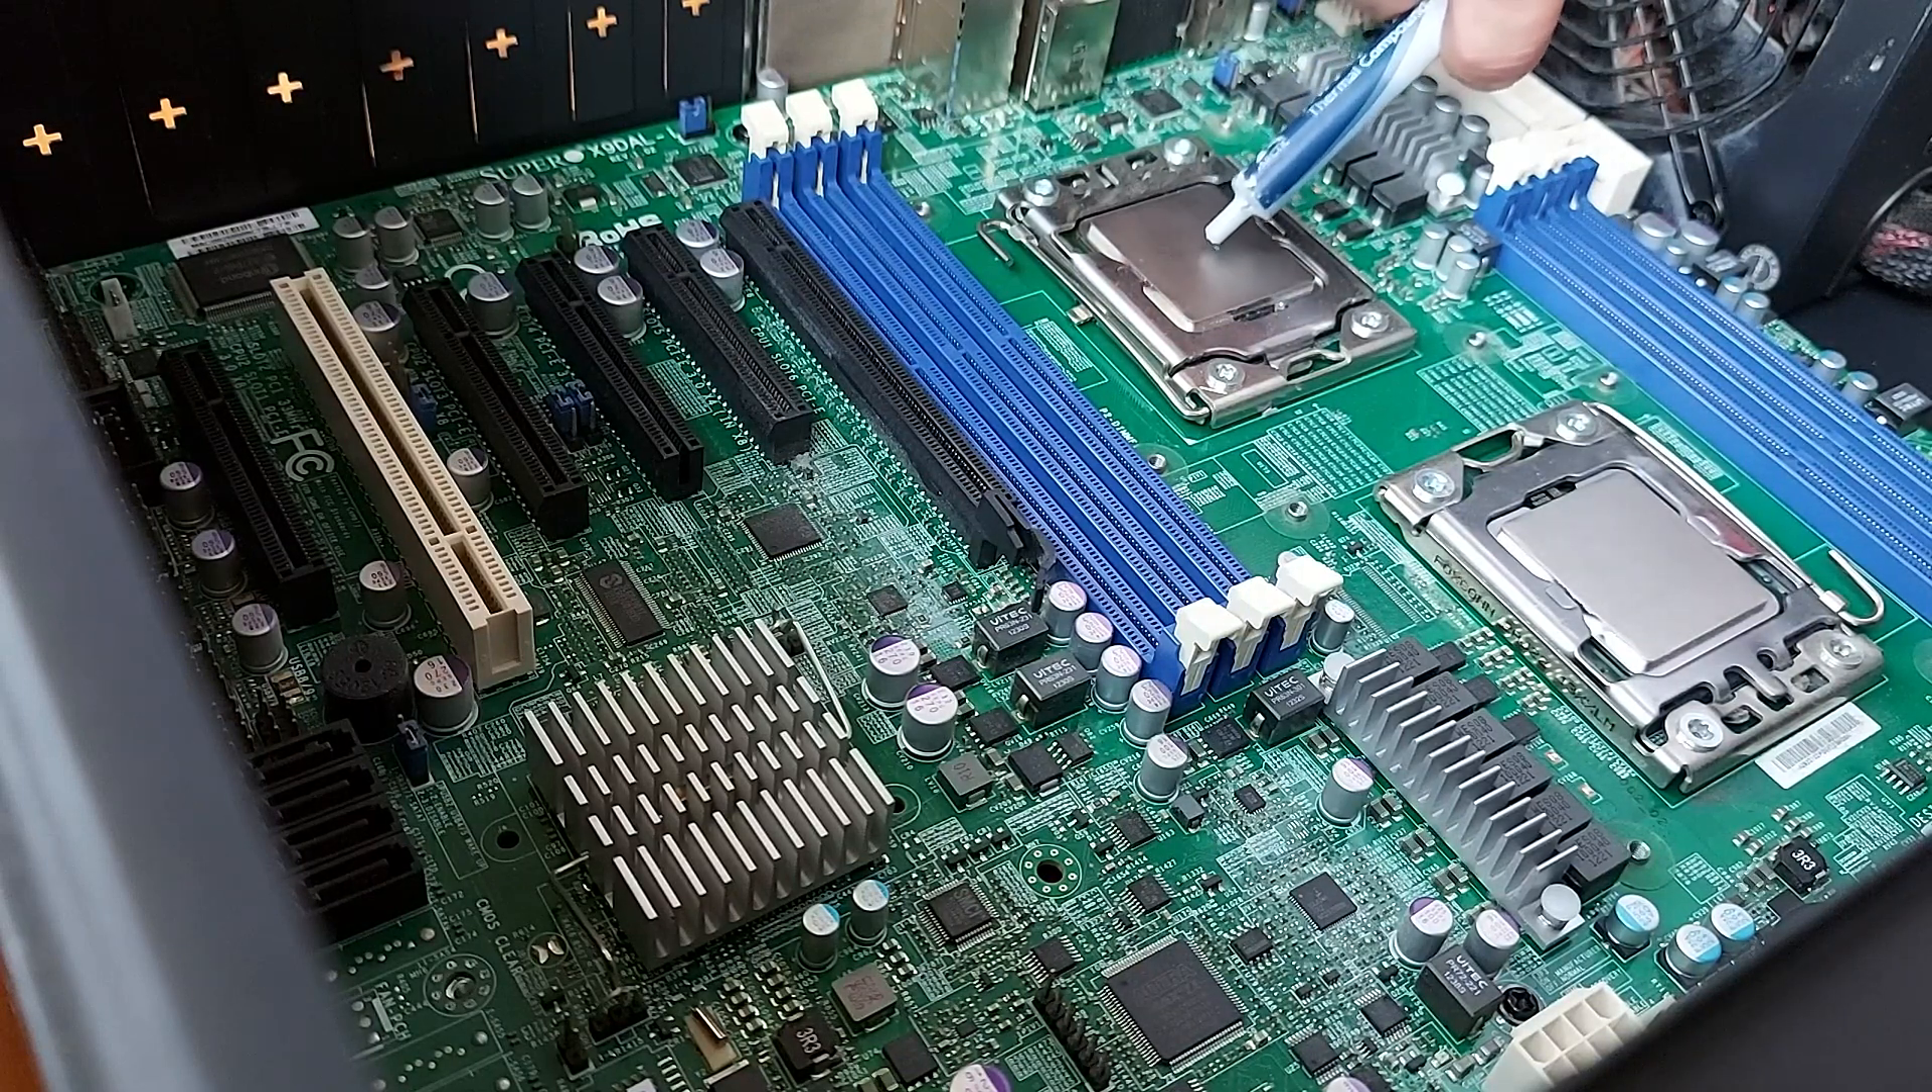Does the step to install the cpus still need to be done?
No.